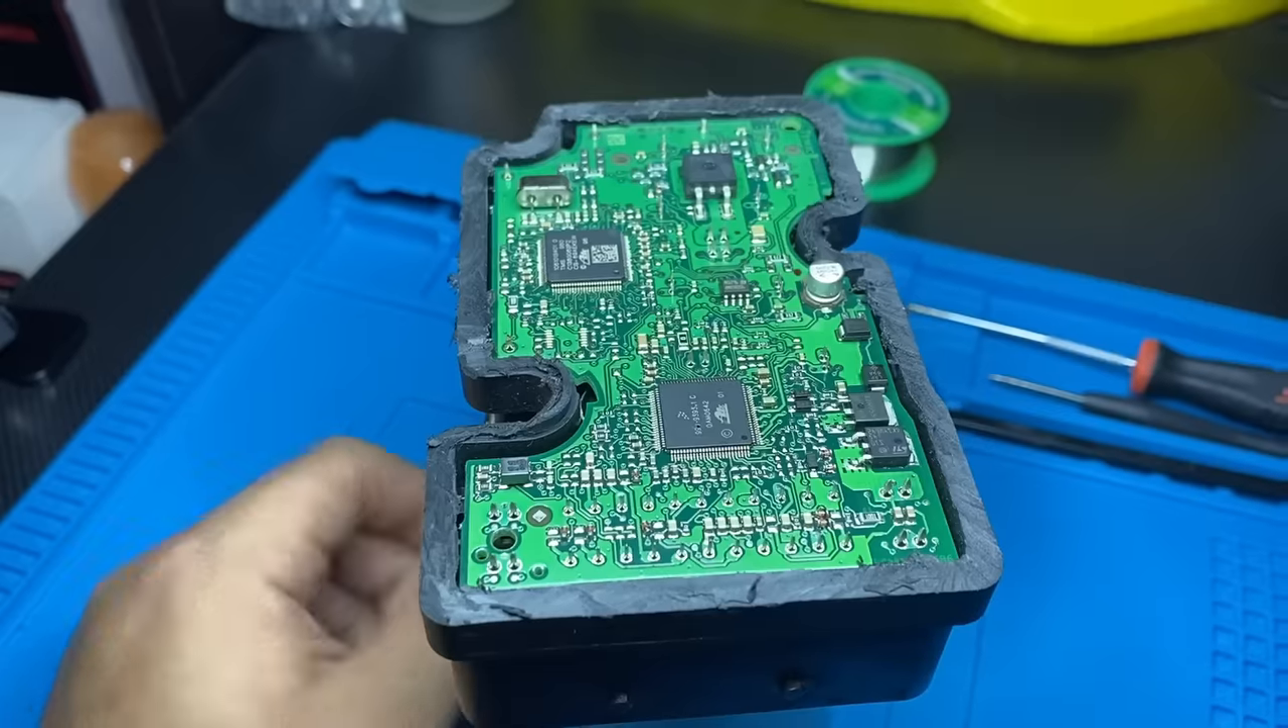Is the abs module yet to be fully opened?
No.